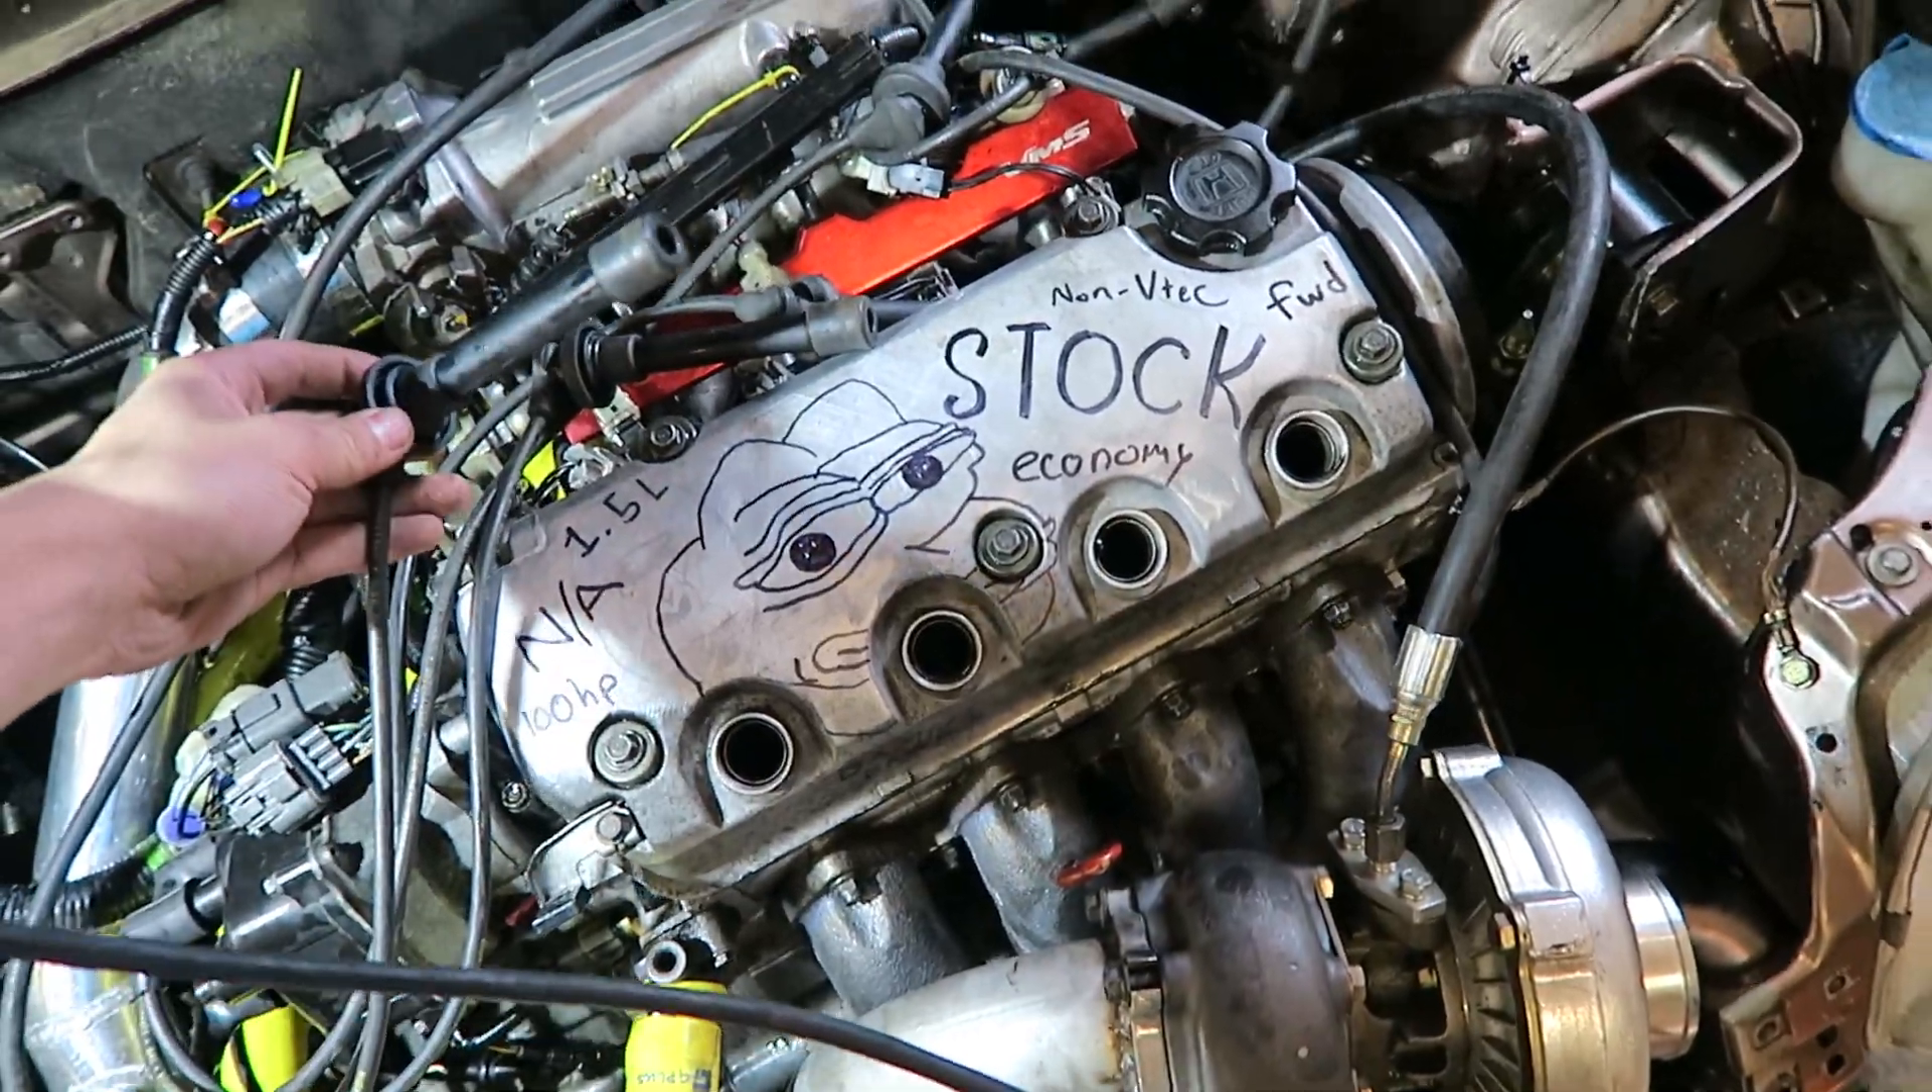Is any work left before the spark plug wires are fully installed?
Yes.